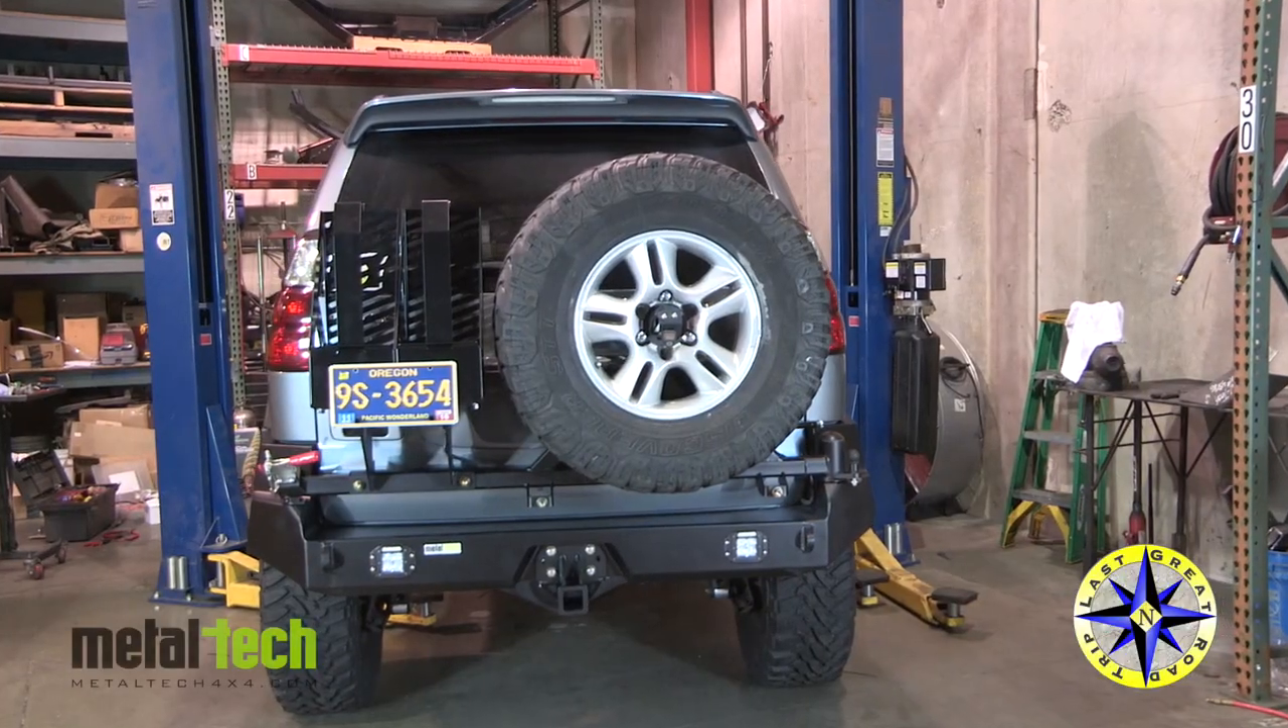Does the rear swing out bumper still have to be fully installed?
No.